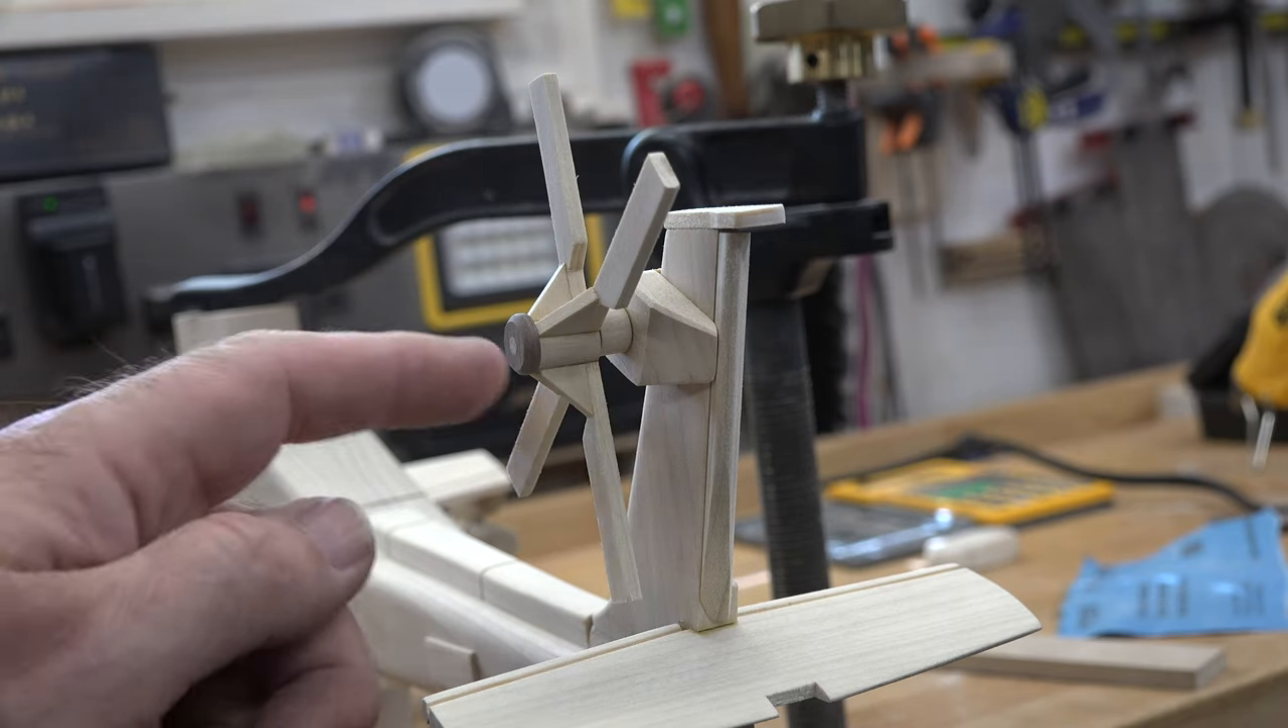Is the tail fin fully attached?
Yes.